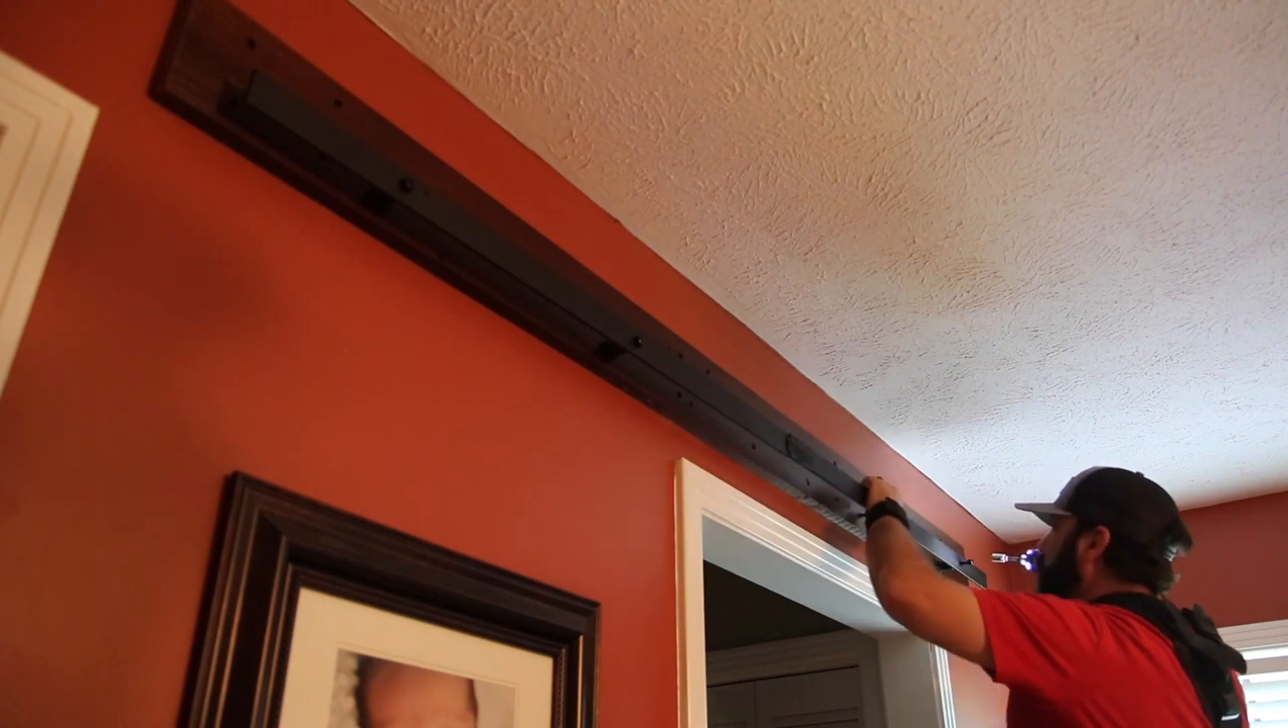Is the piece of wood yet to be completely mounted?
No.